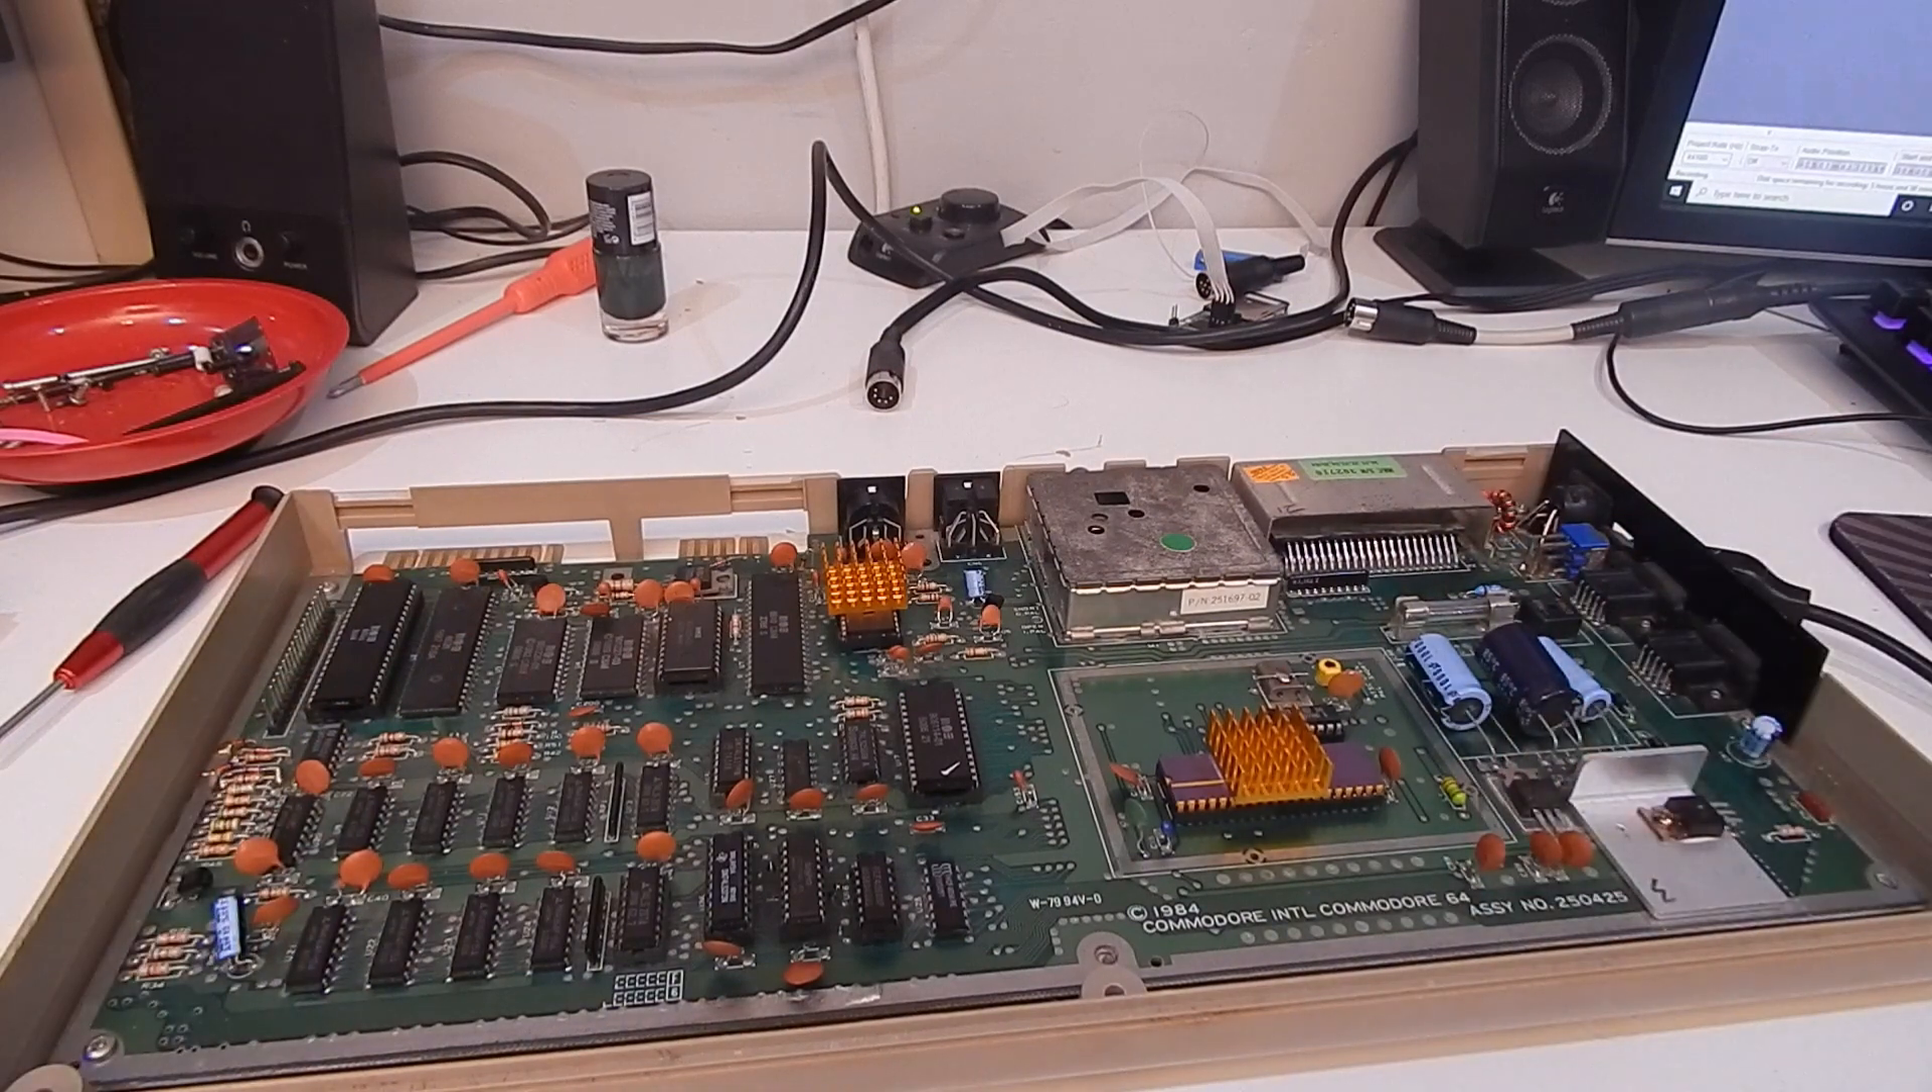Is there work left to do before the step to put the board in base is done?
No.